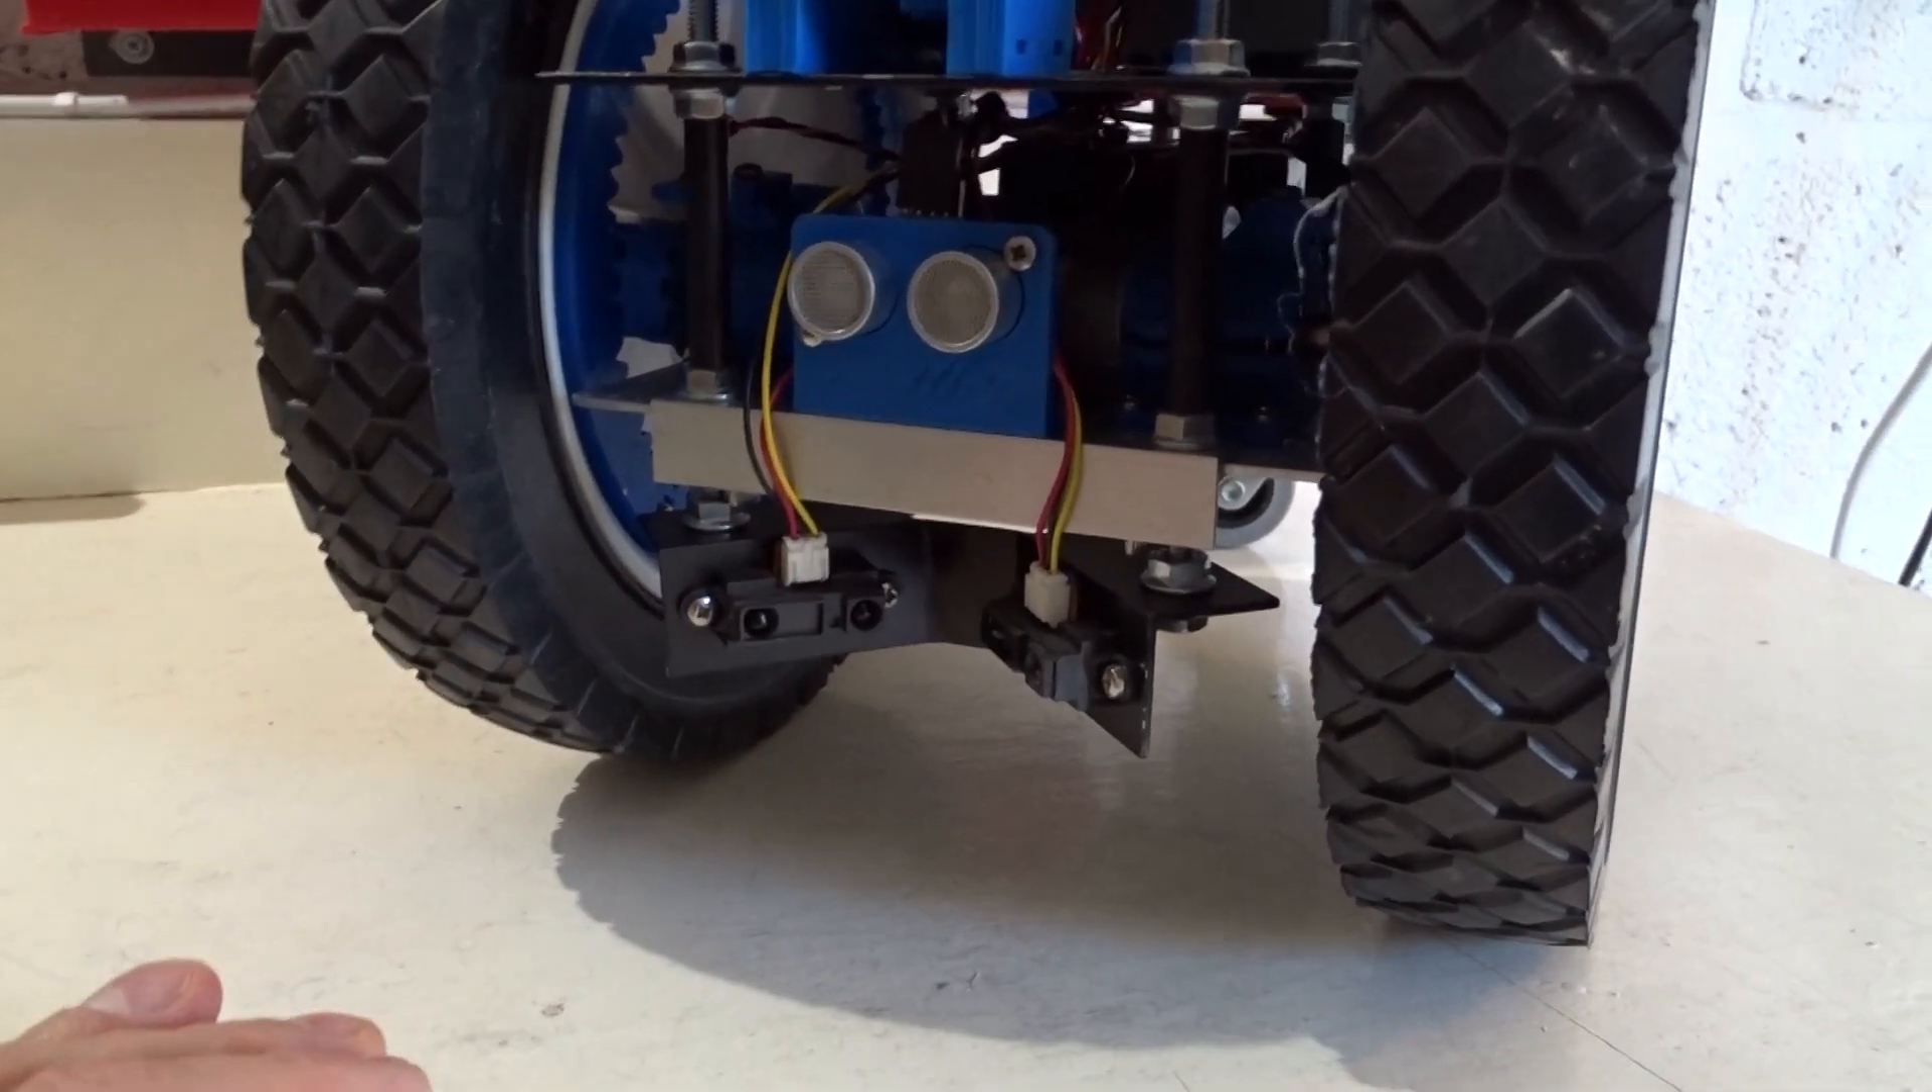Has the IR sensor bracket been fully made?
Yes.